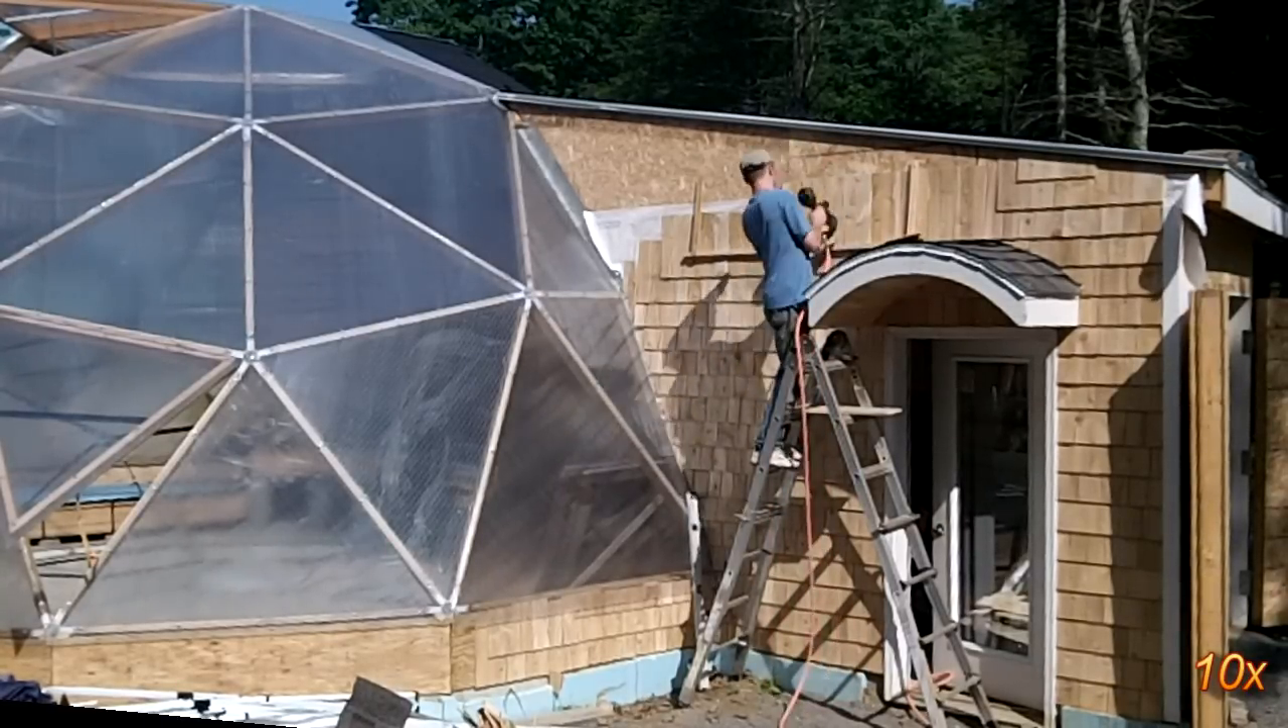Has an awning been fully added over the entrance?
Yes.